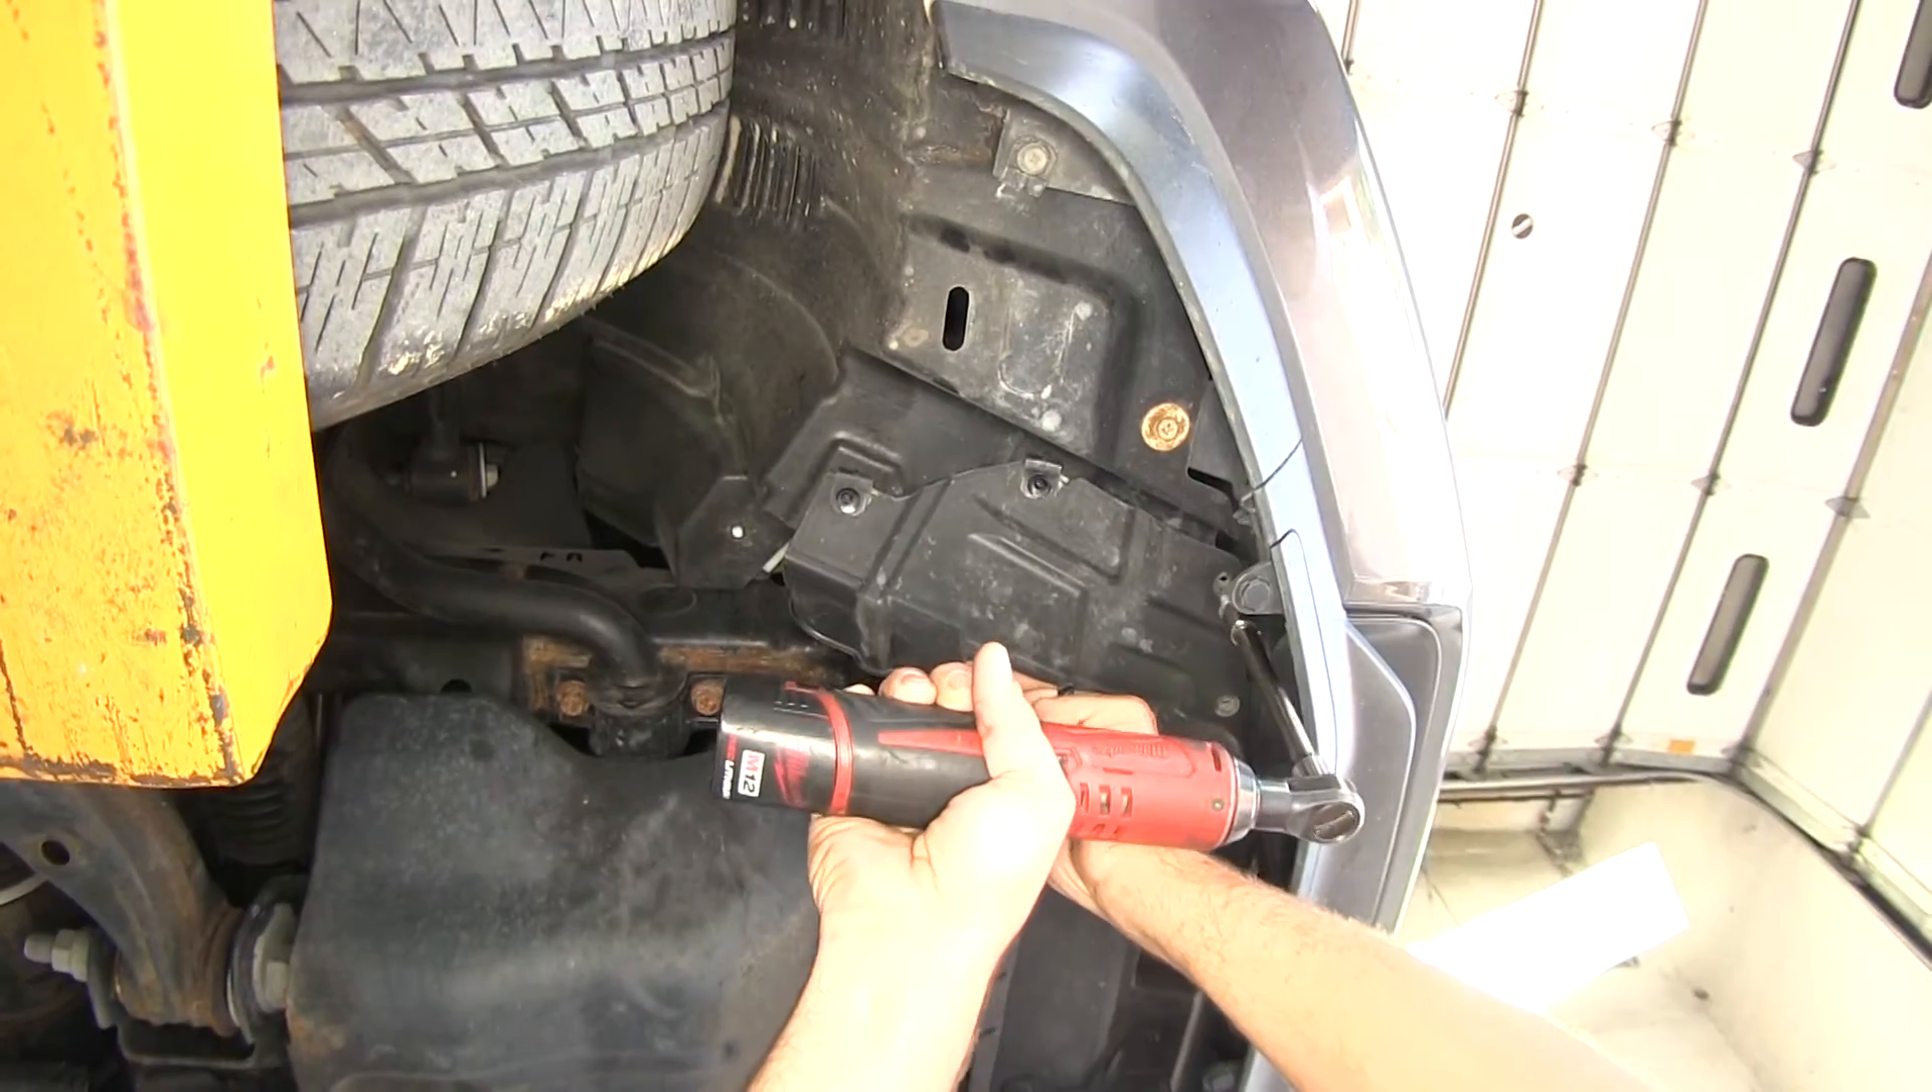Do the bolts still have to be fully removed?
Yes.